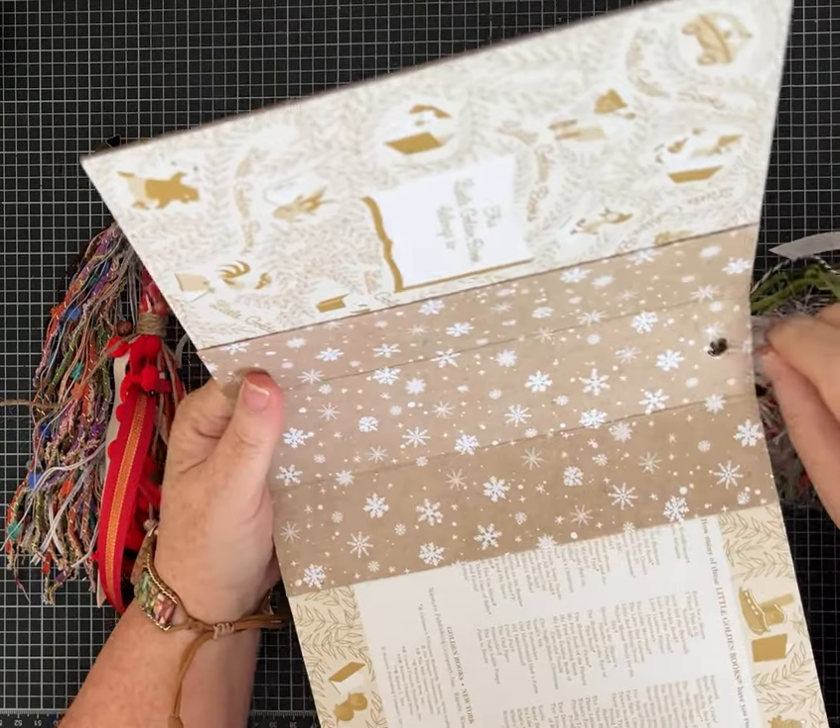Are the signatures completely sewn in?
No.